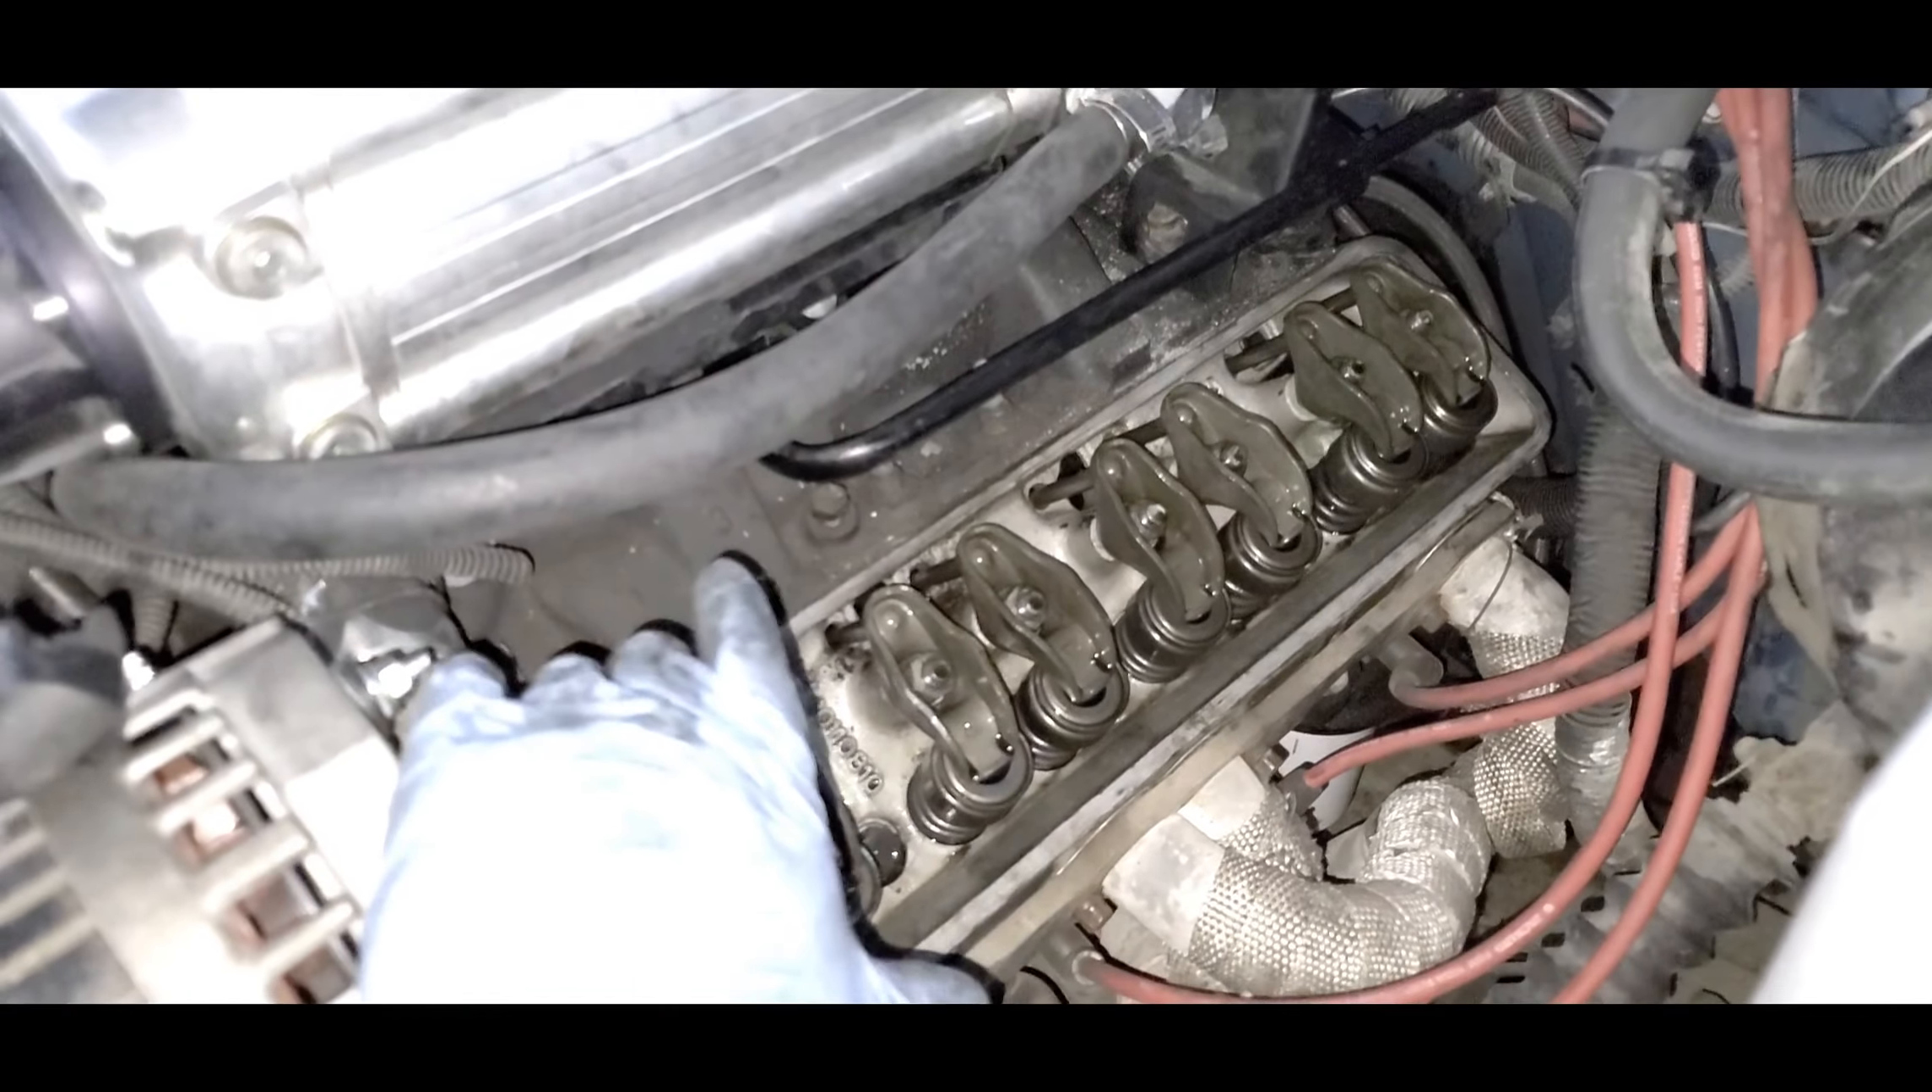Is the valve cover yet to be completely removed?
No.